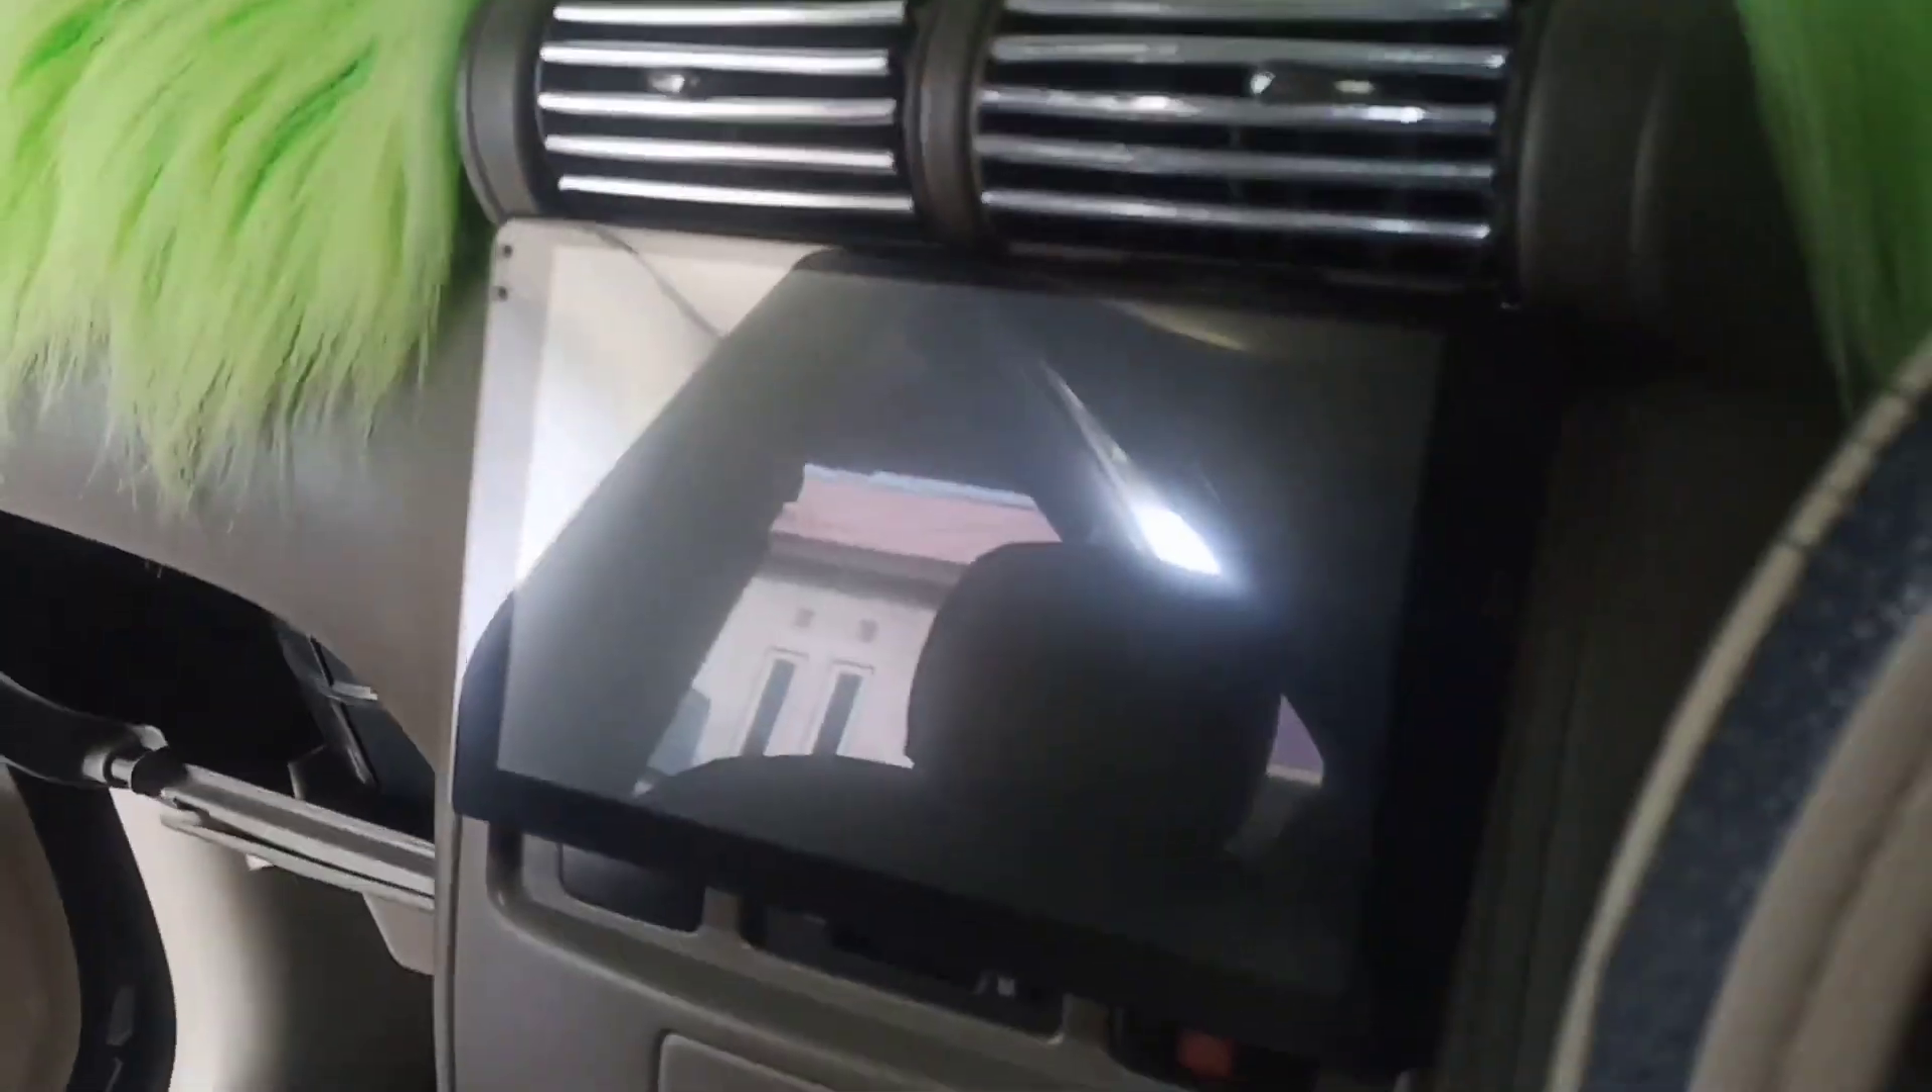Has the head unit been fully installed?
Yes.